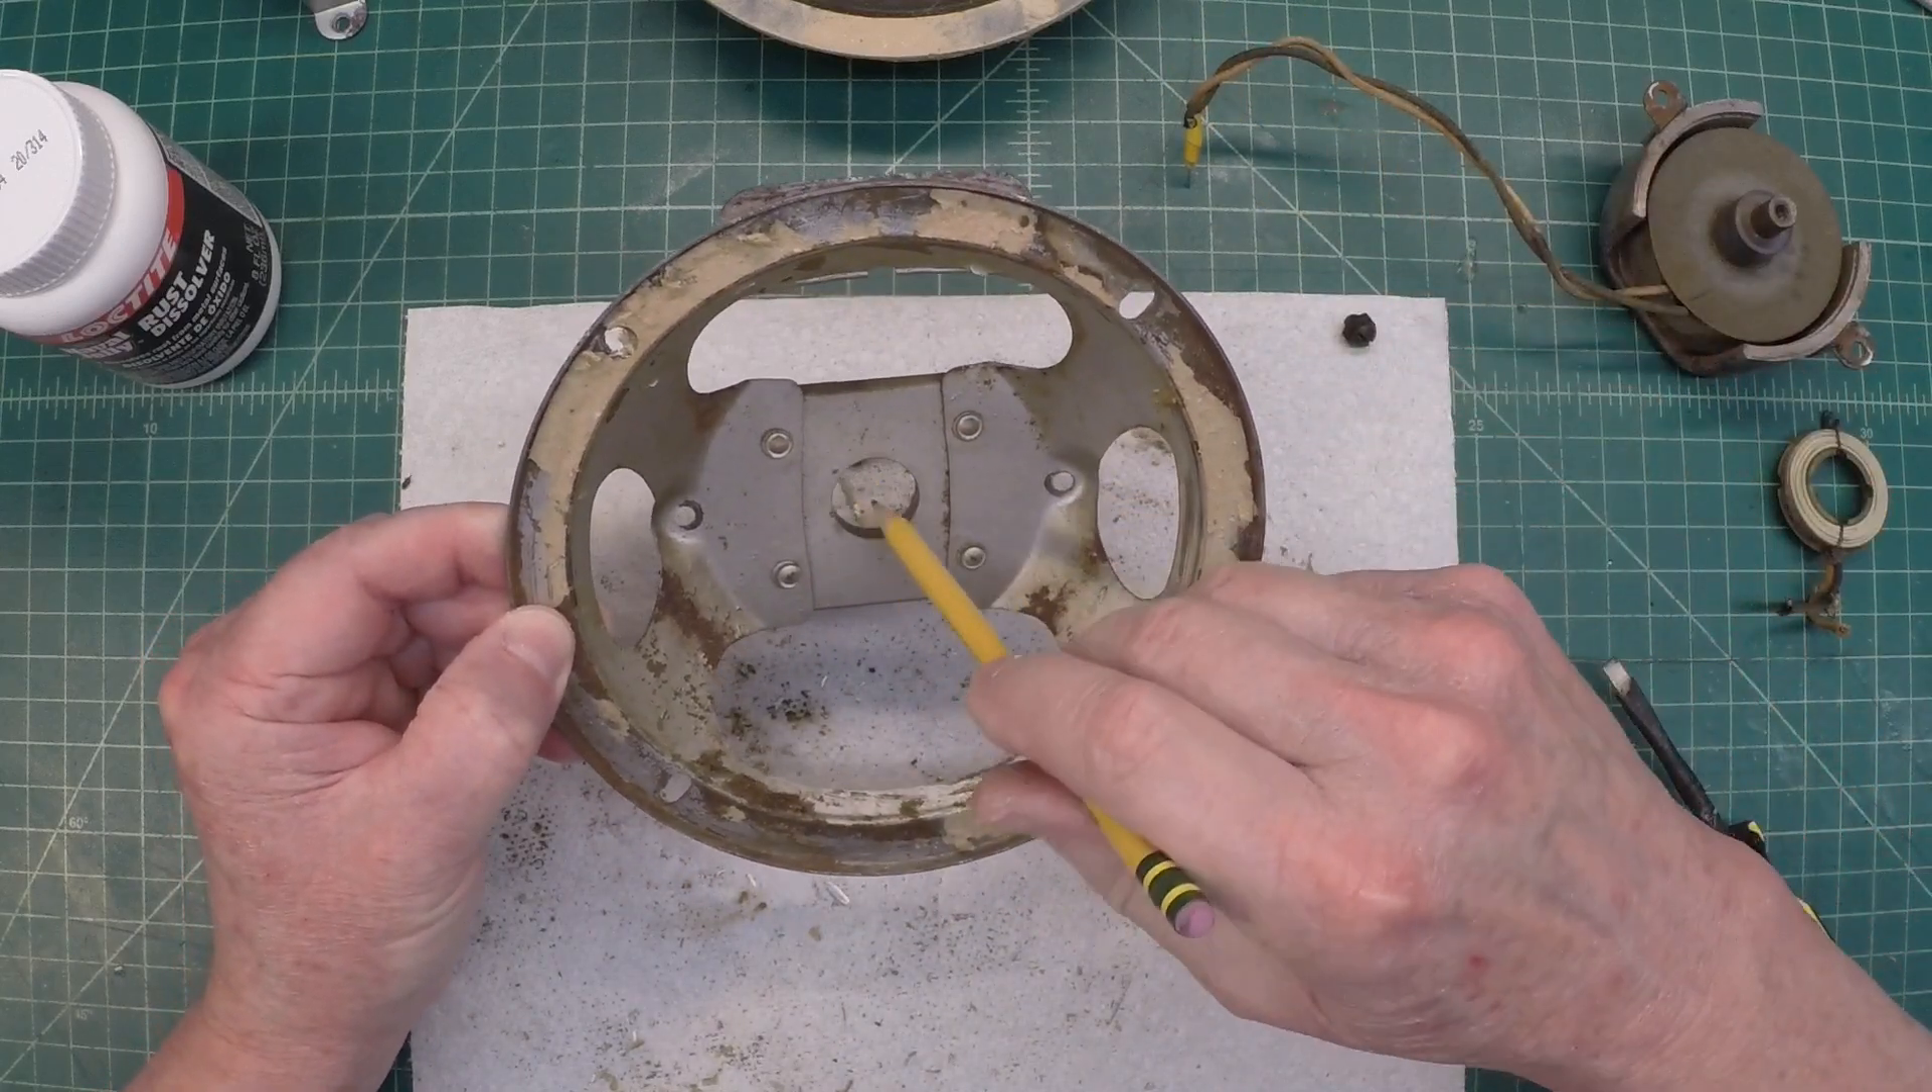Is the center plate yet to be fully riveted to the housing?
No.